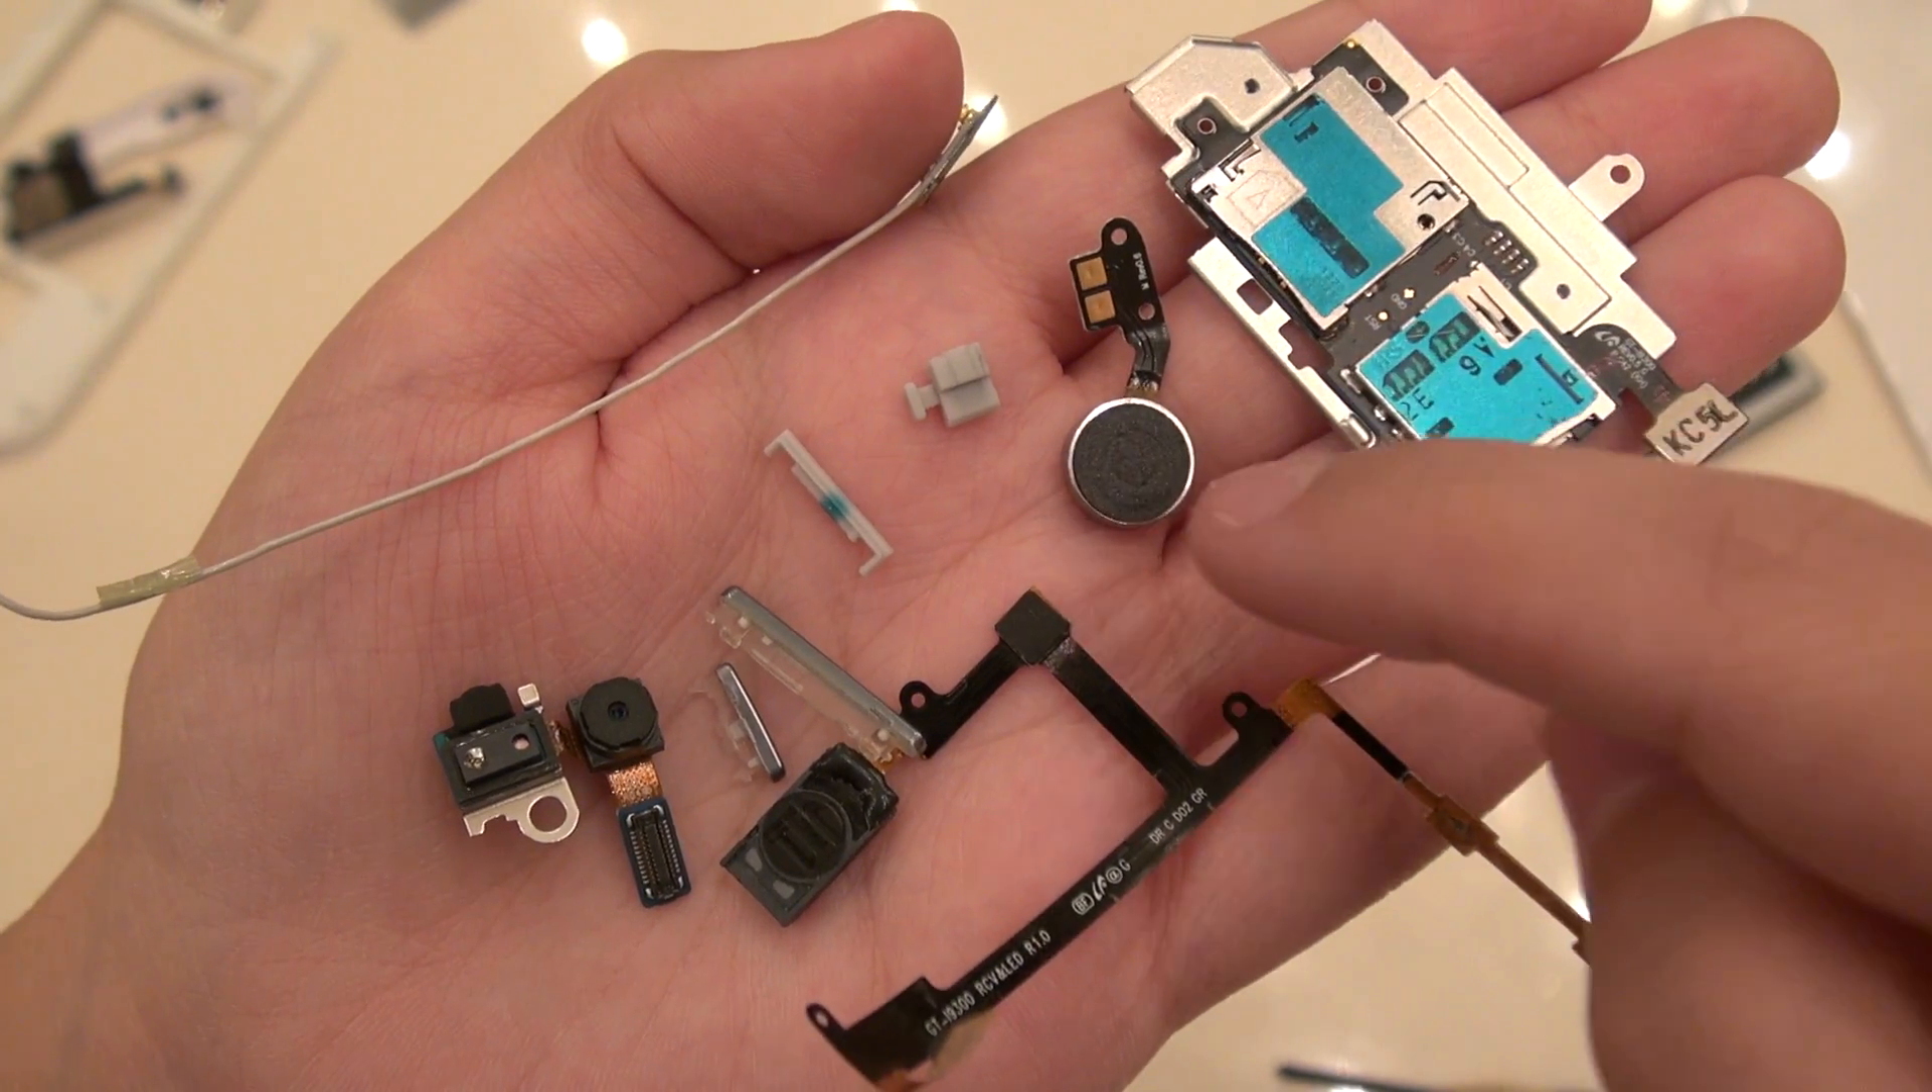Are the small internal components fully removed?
Yes.